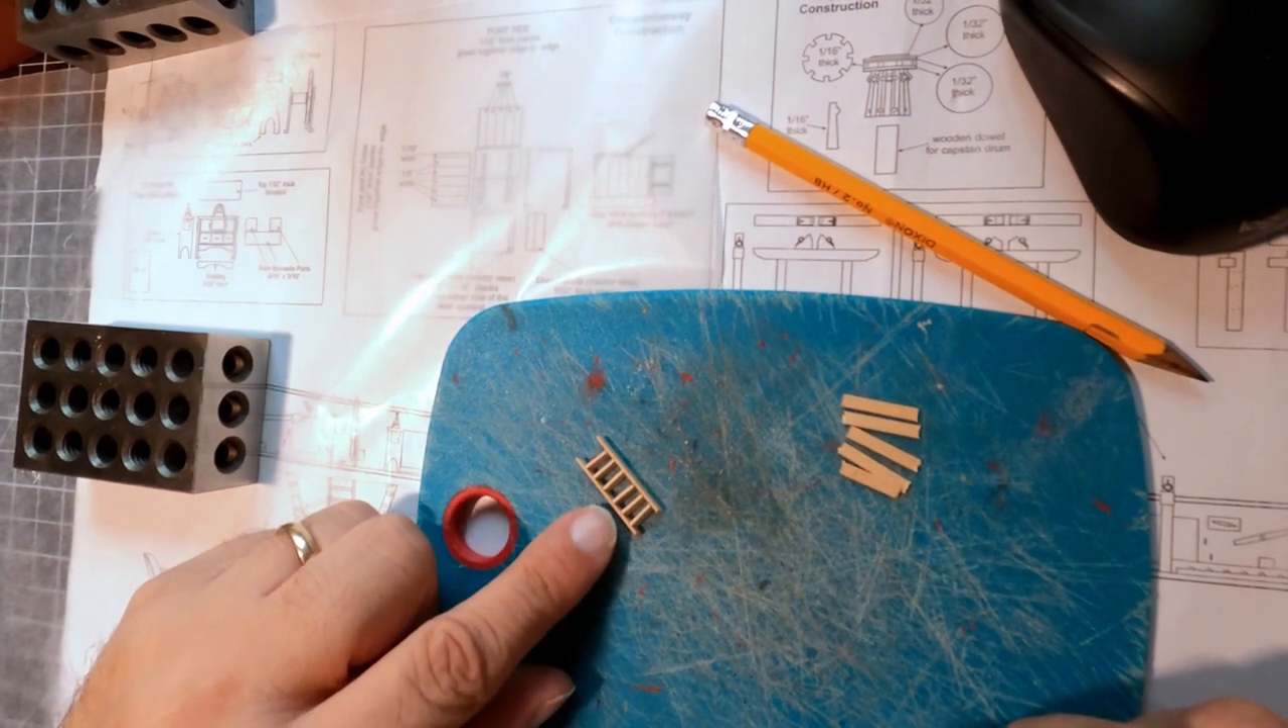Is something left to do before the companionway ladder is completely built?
No.